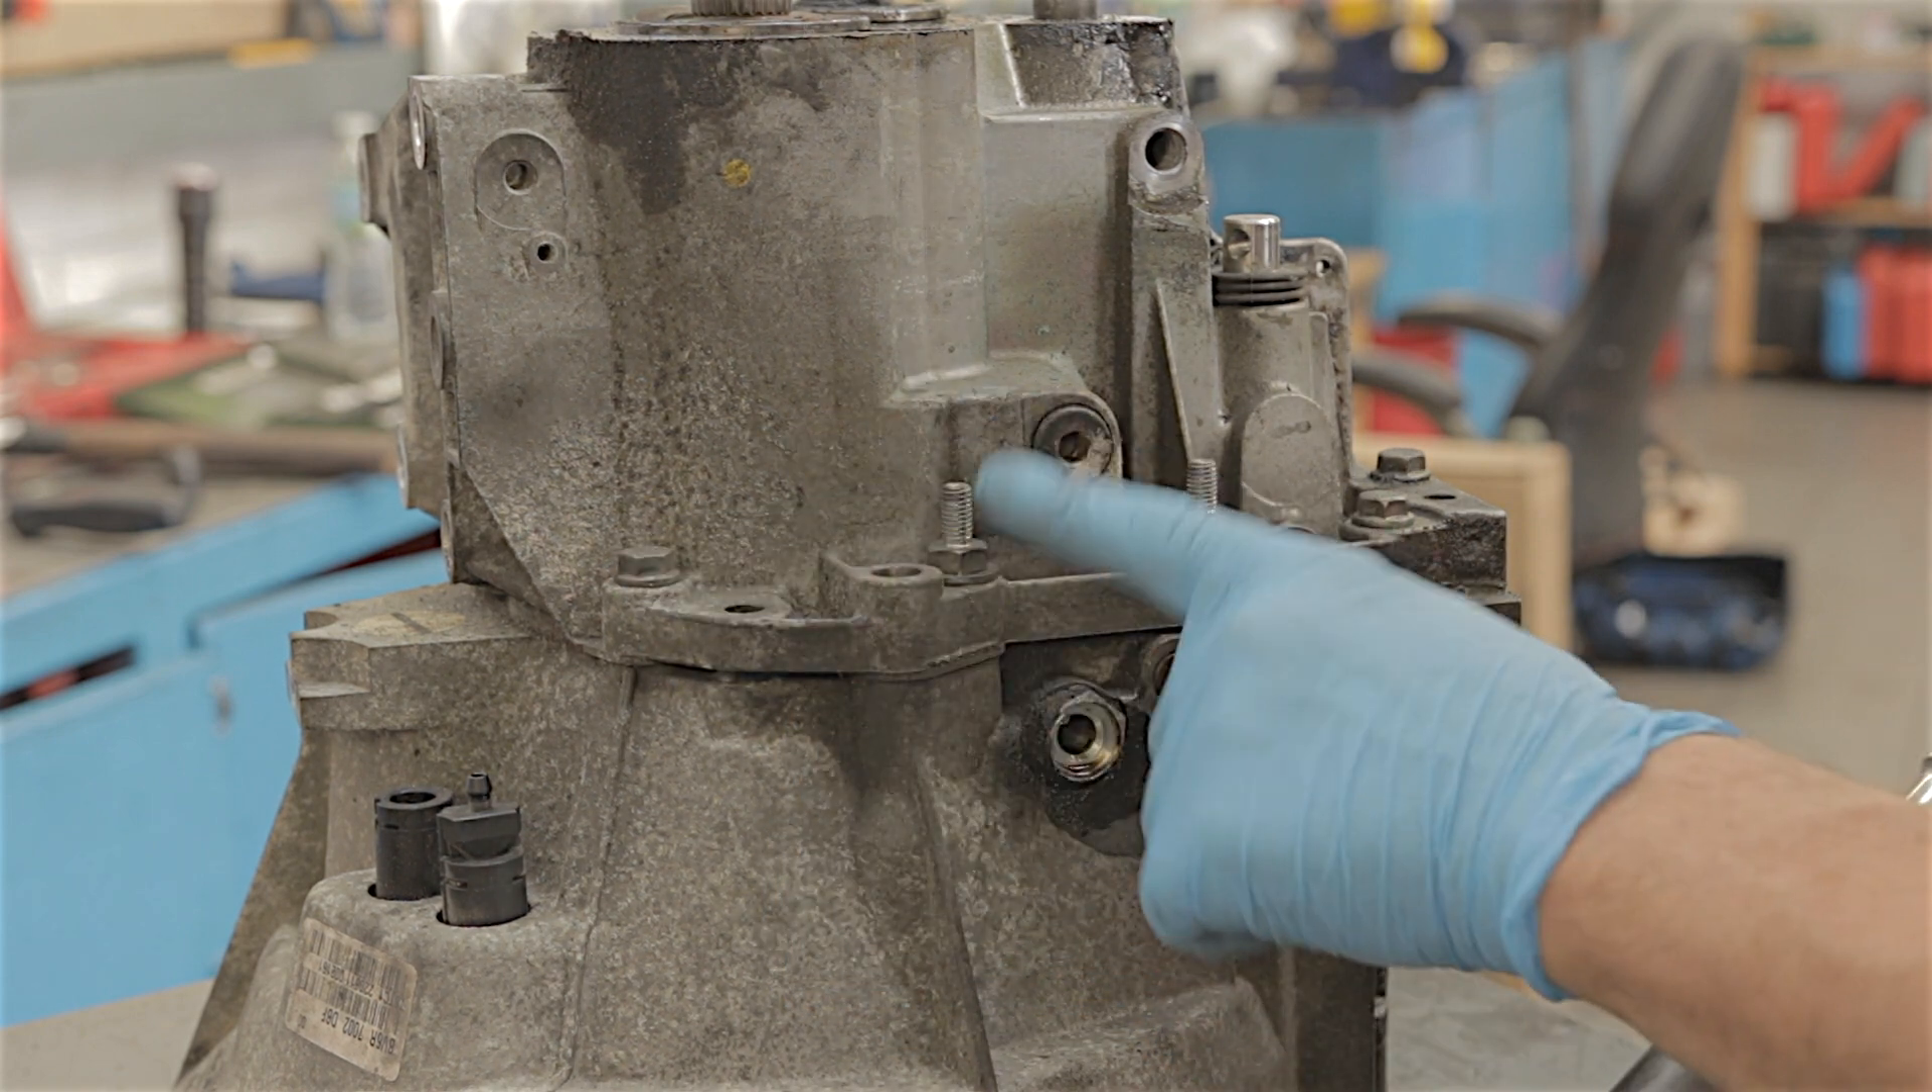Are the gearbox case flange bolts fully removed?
No.